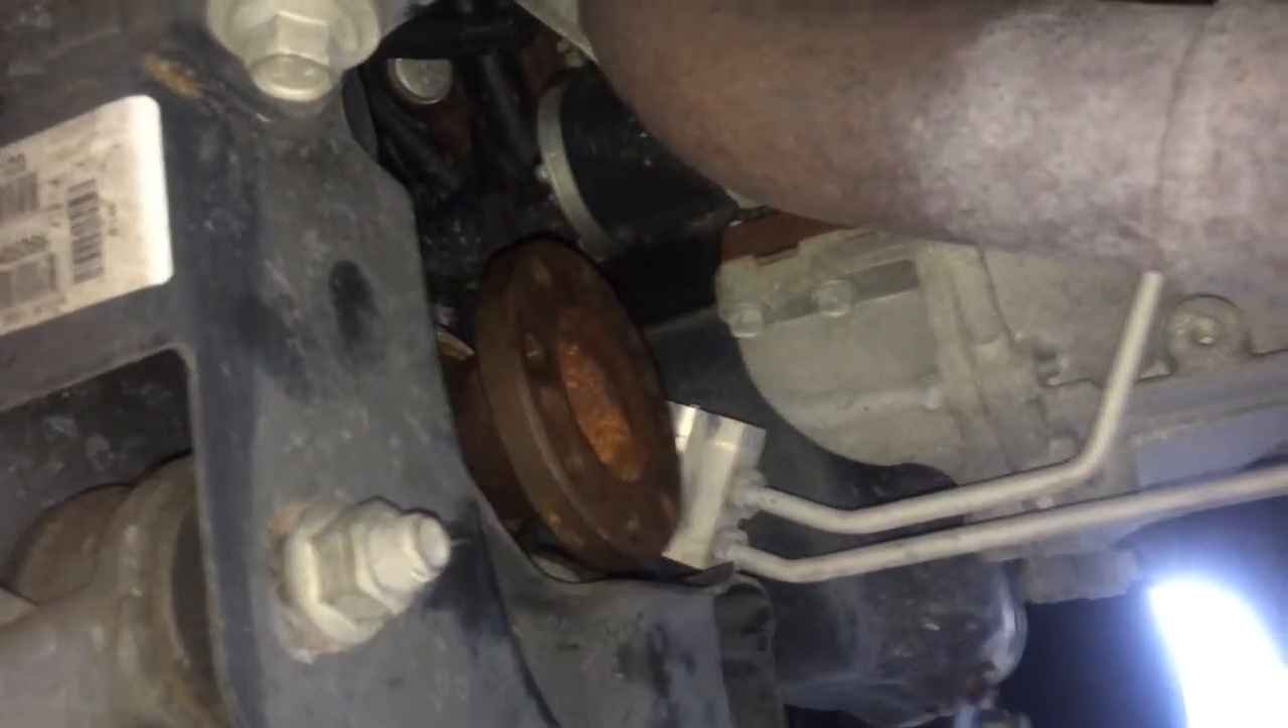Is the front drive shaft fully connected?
No.